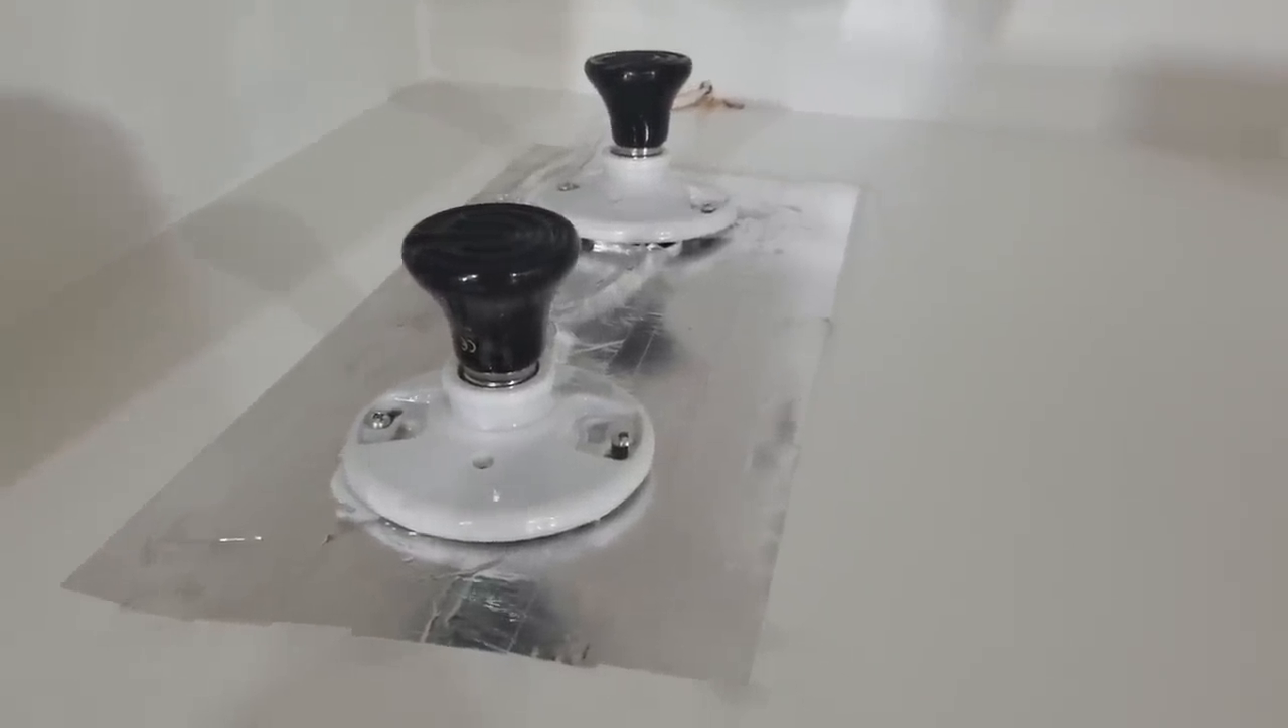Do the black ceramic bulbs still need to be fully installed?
No.